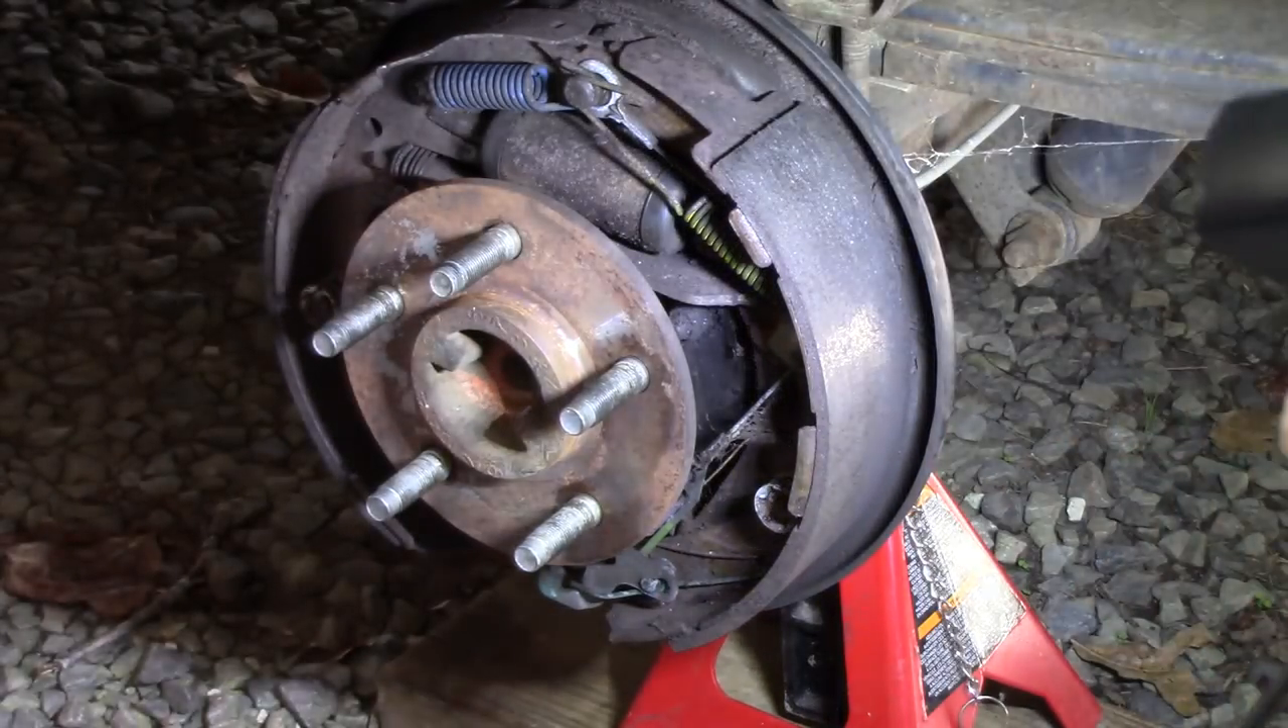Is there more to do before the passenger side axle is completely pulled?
Yes.